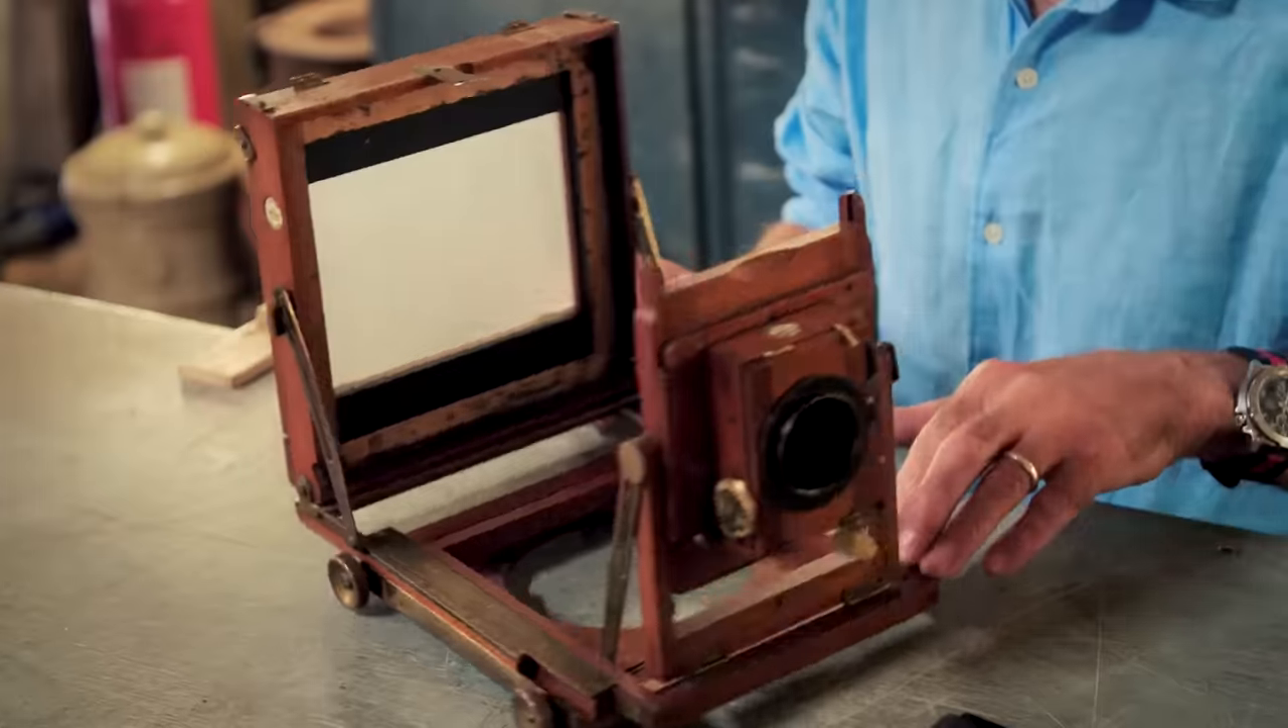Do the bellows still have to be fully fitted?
Yes.